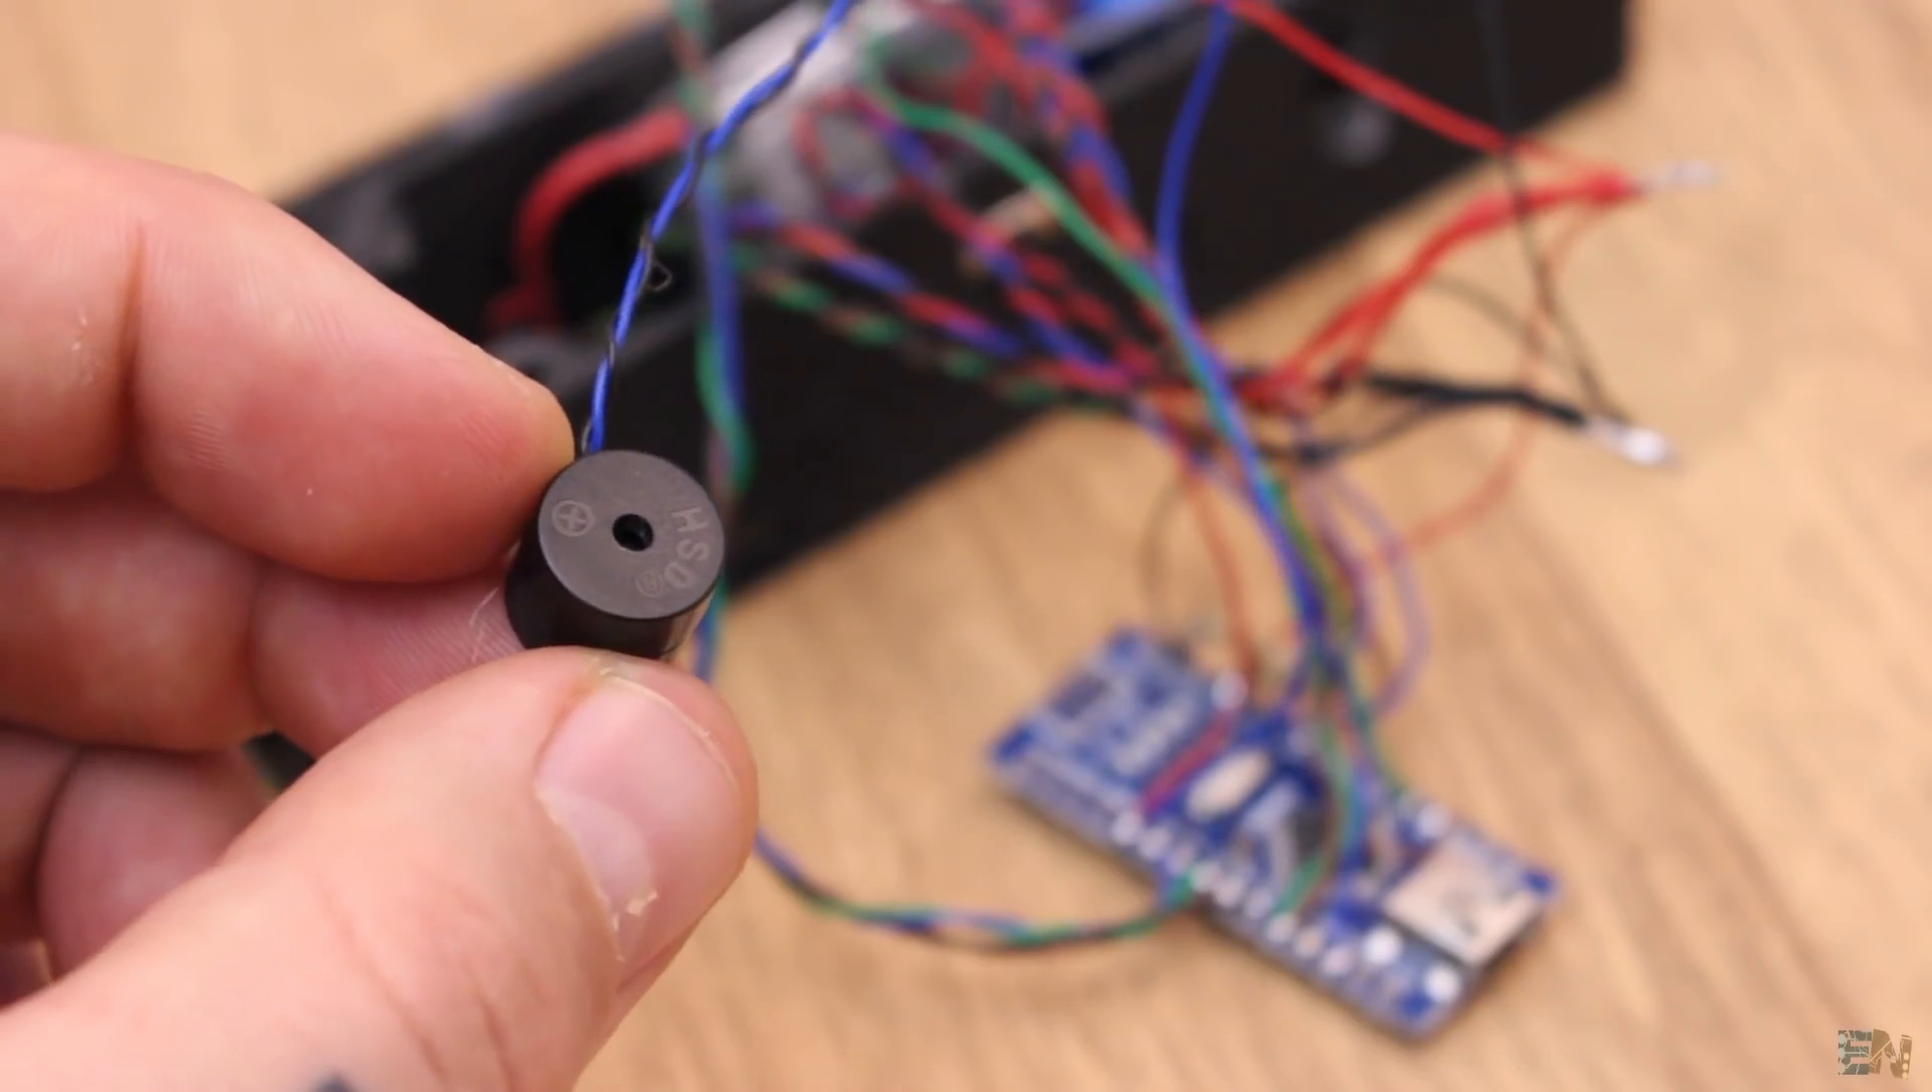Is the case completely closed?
No.